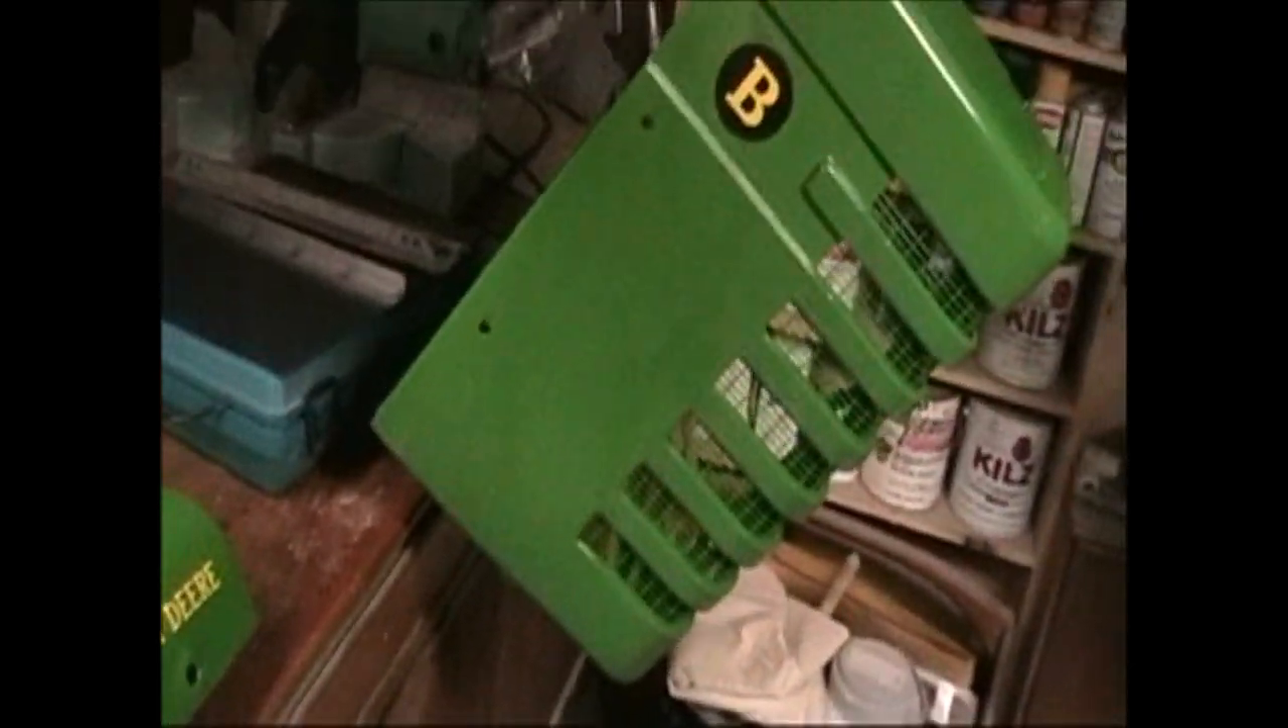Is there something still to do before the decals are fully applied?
No.